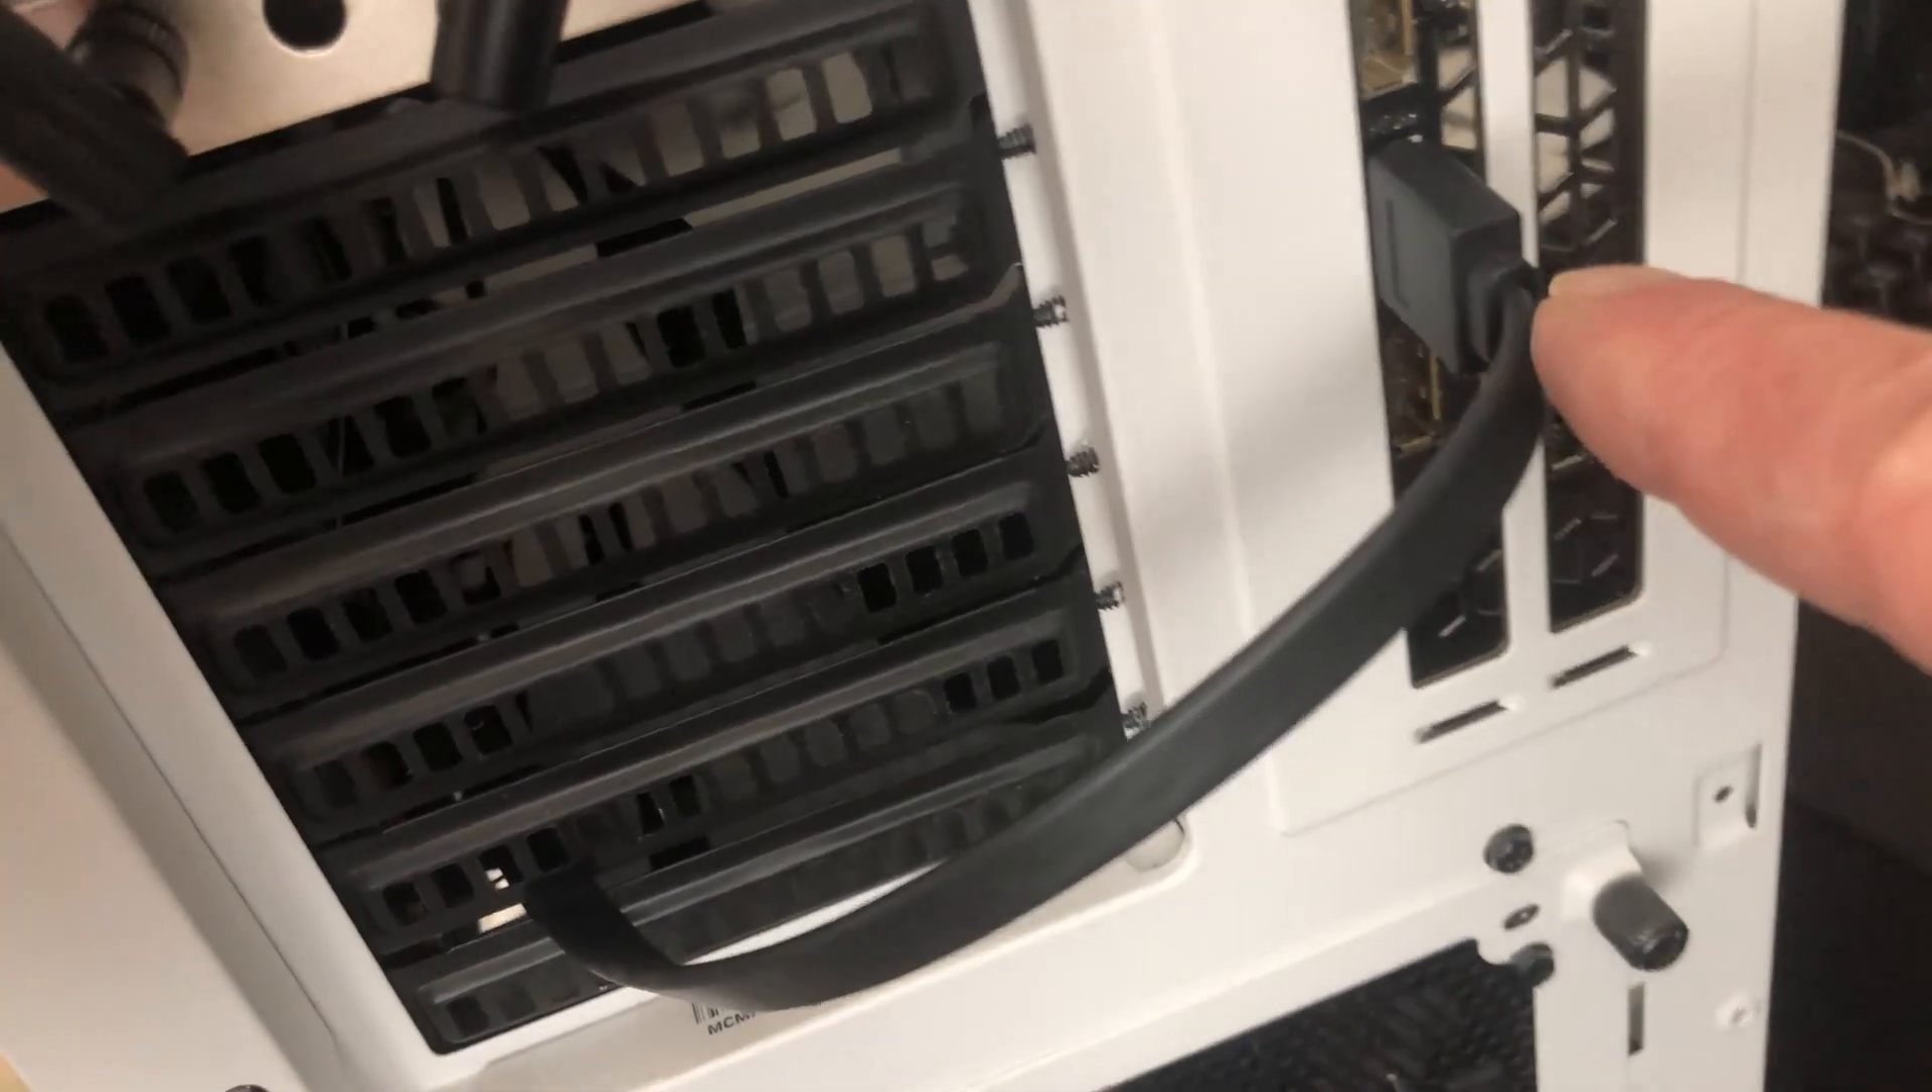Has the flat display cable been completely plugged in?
Yes.